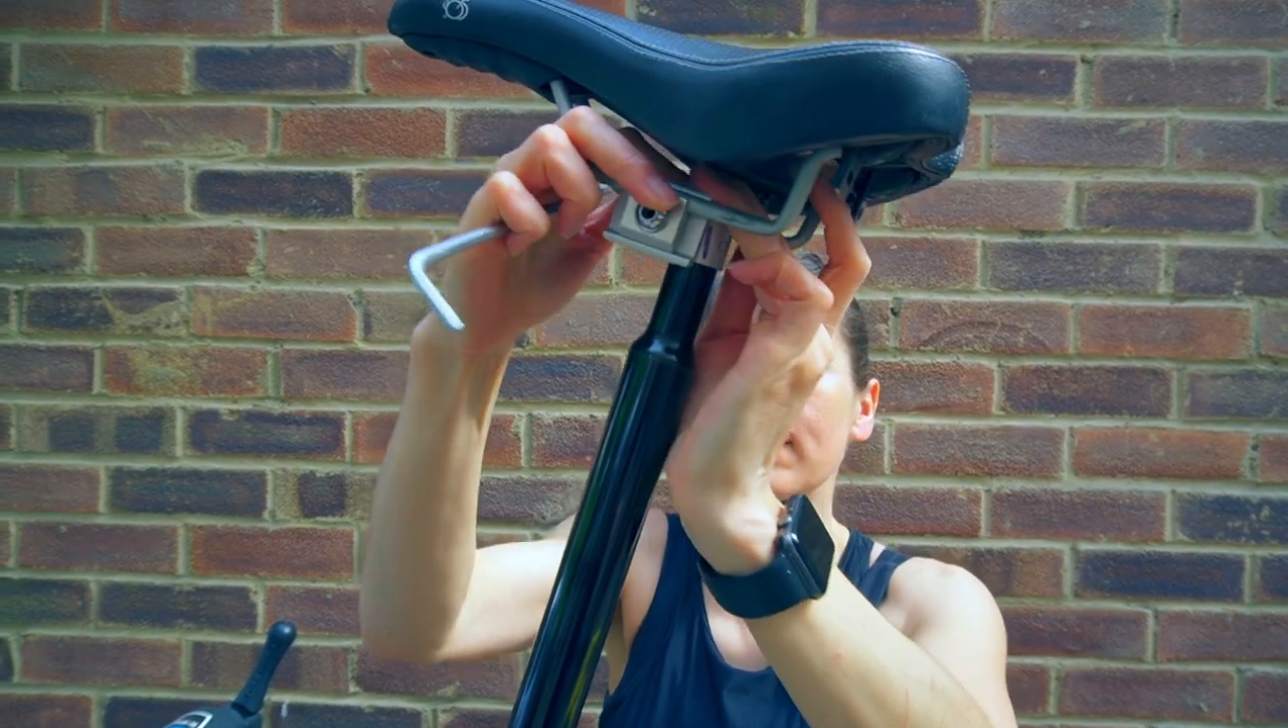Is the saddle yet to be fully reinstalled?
Yes.